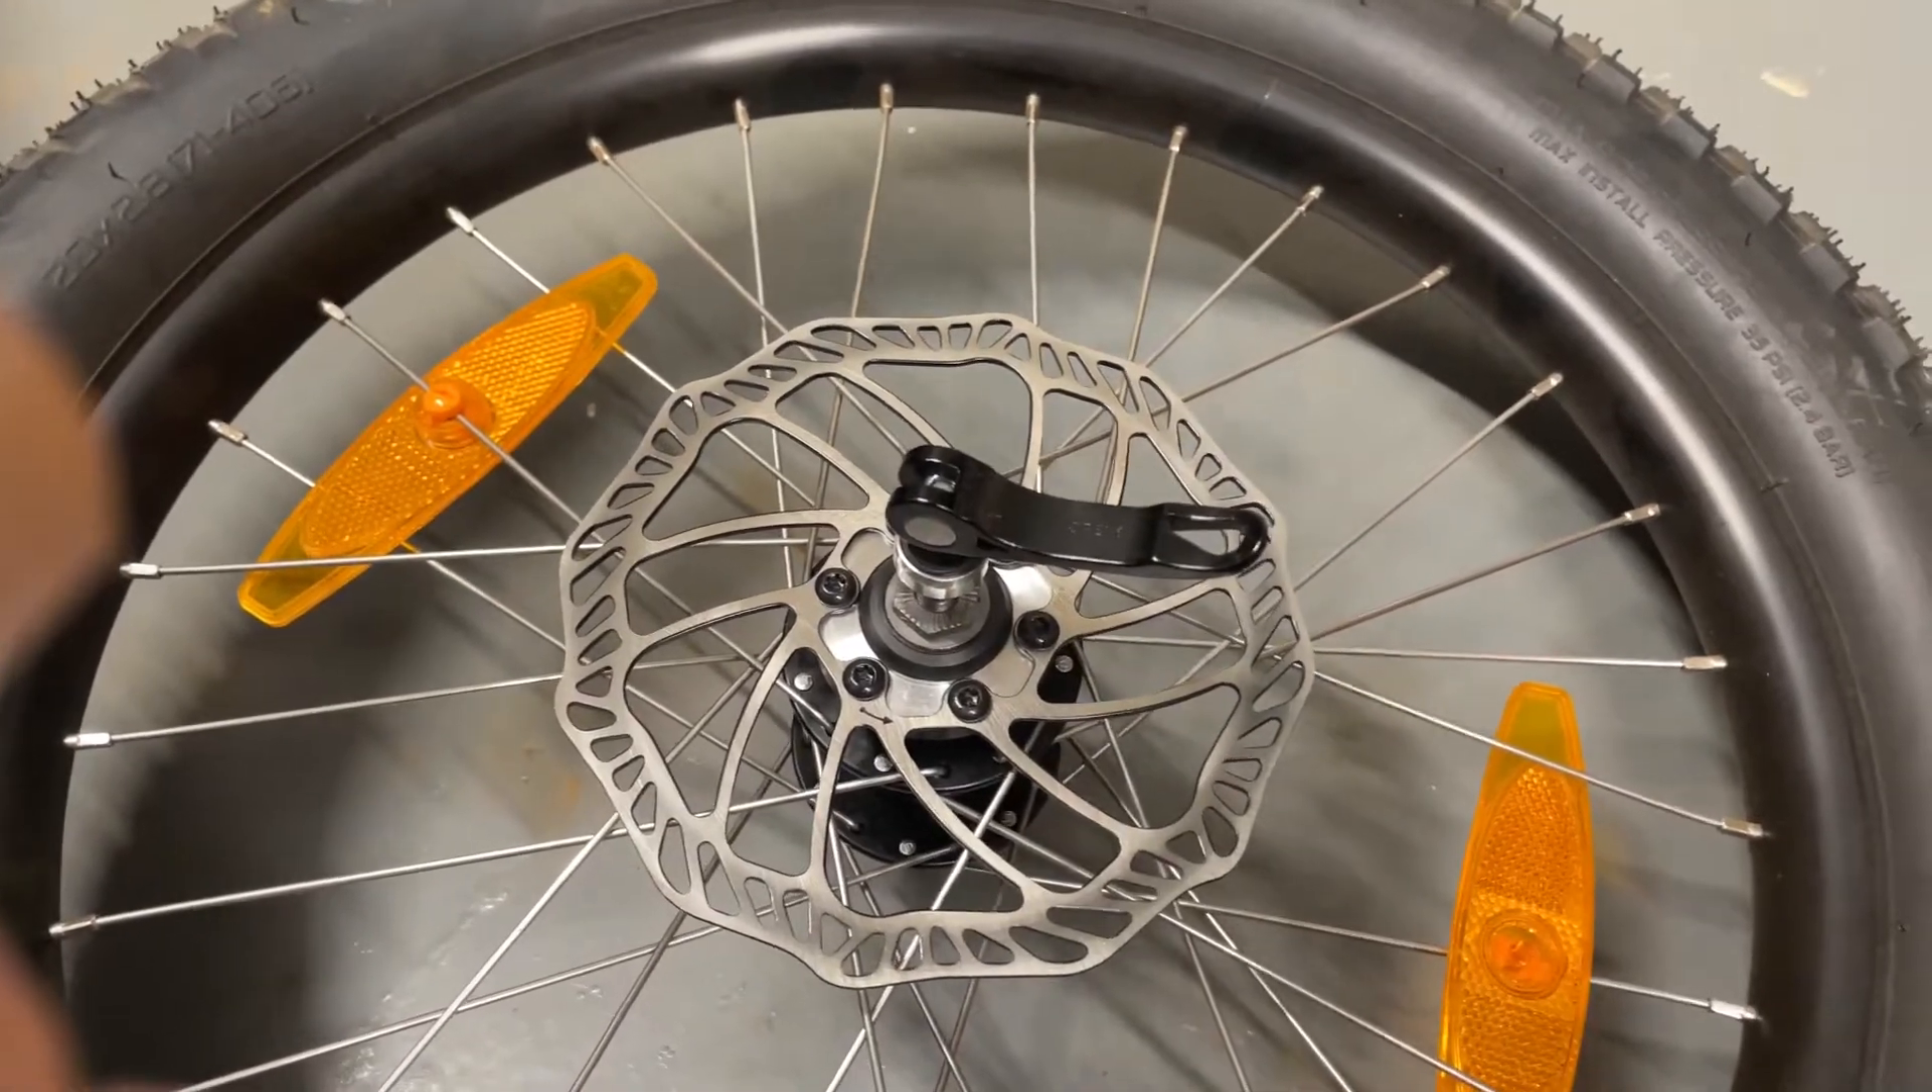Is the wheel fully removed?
Yes.